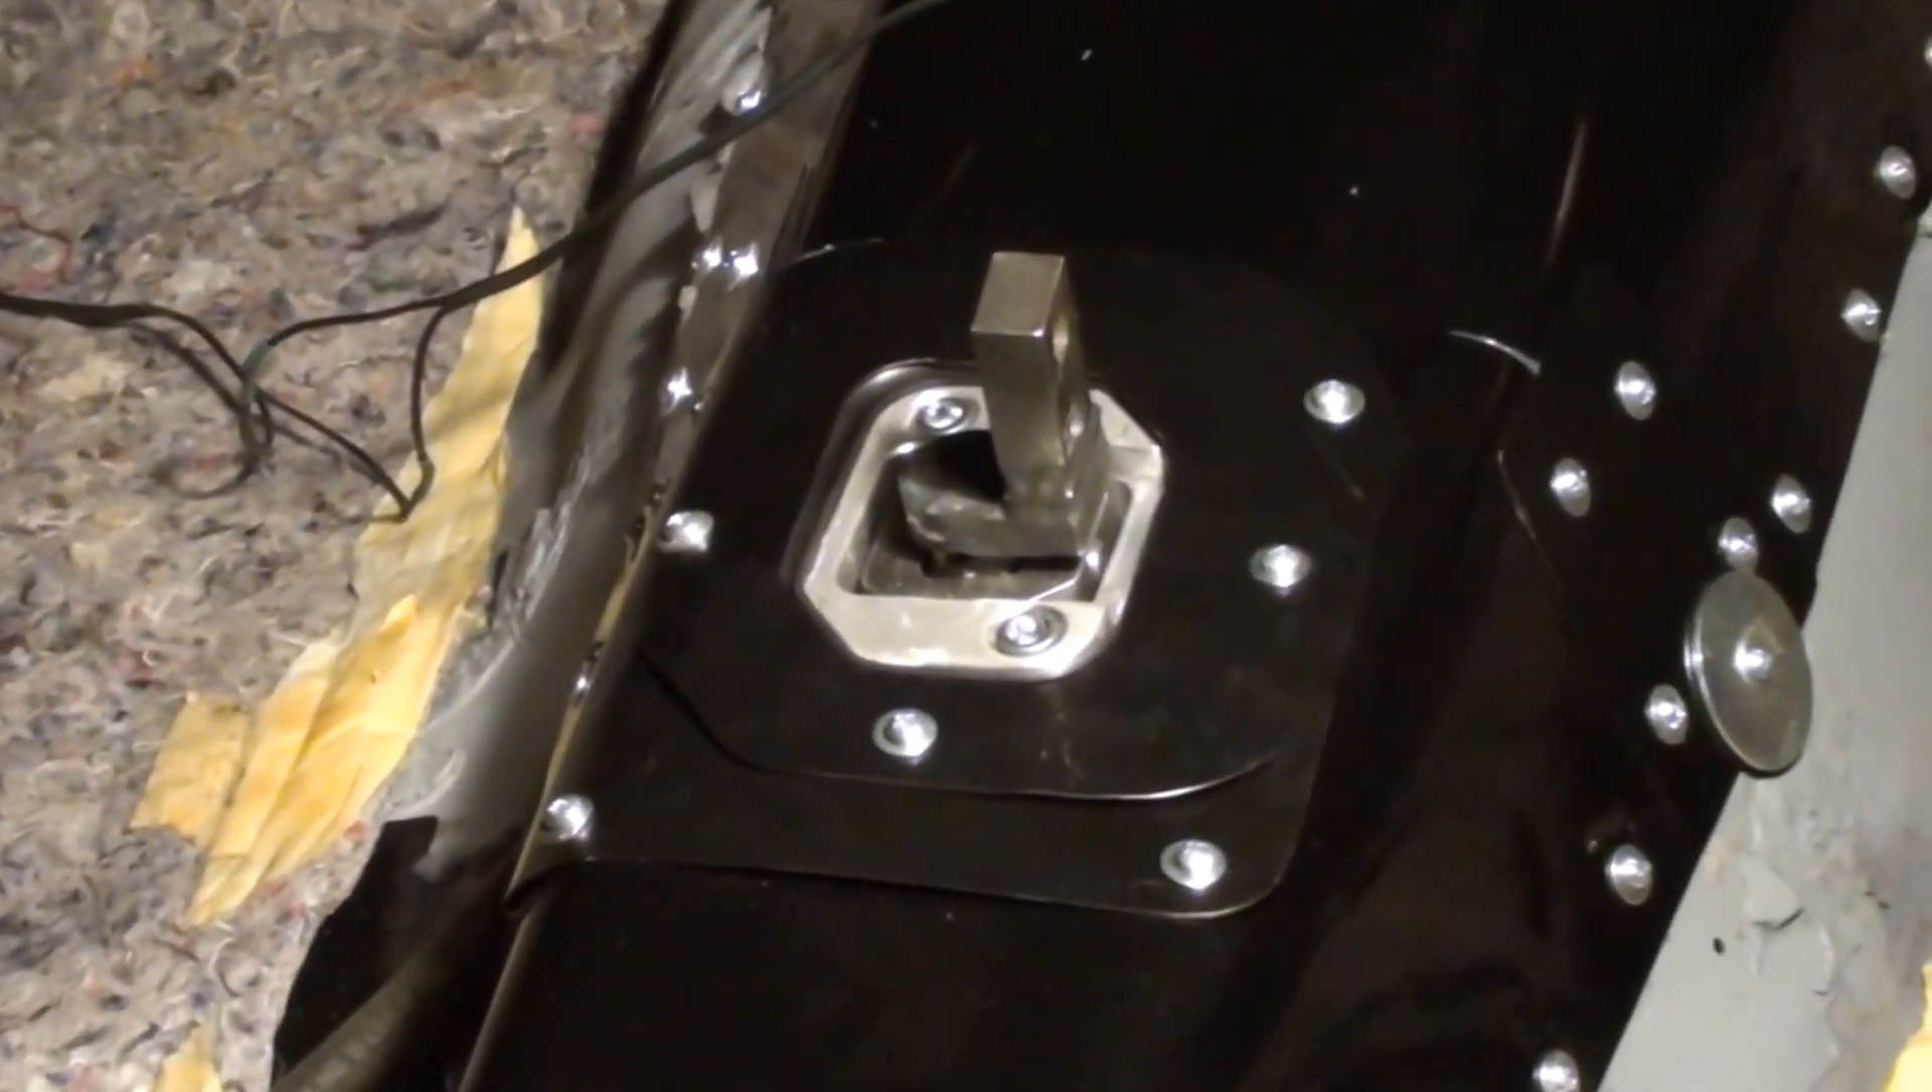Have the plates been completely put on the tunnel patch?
Yes.